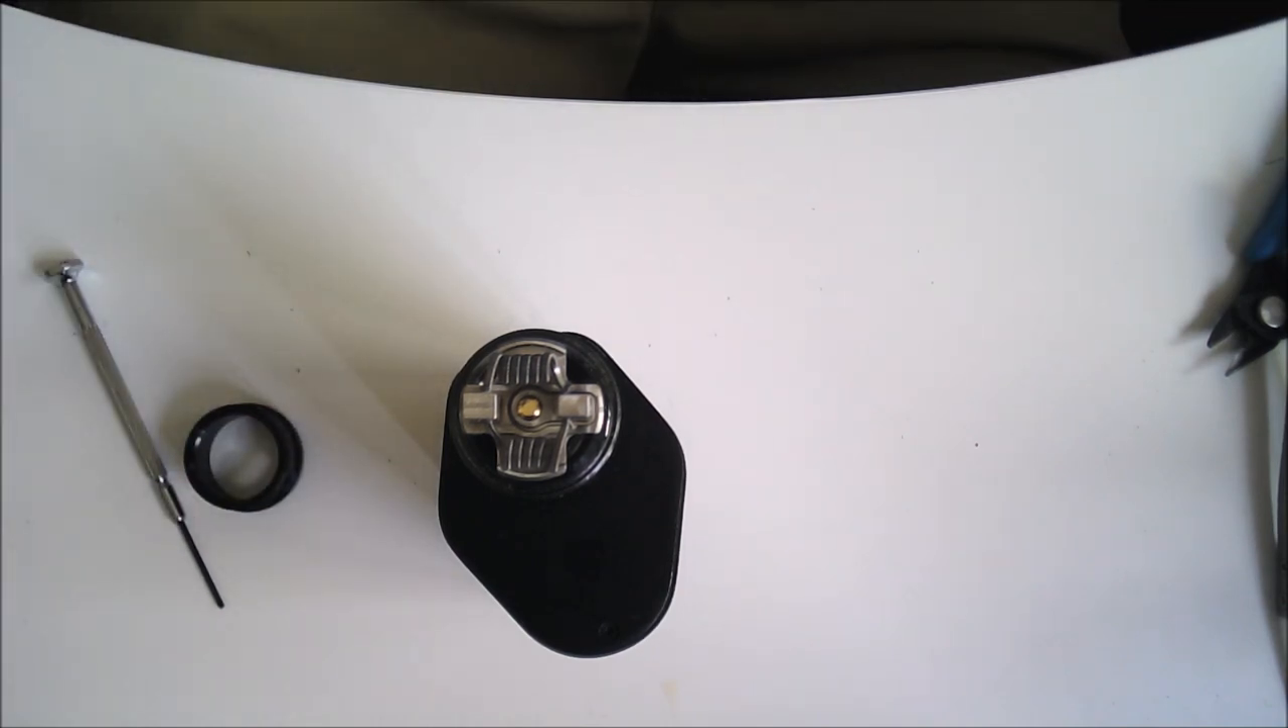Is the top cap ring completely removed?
Yes.